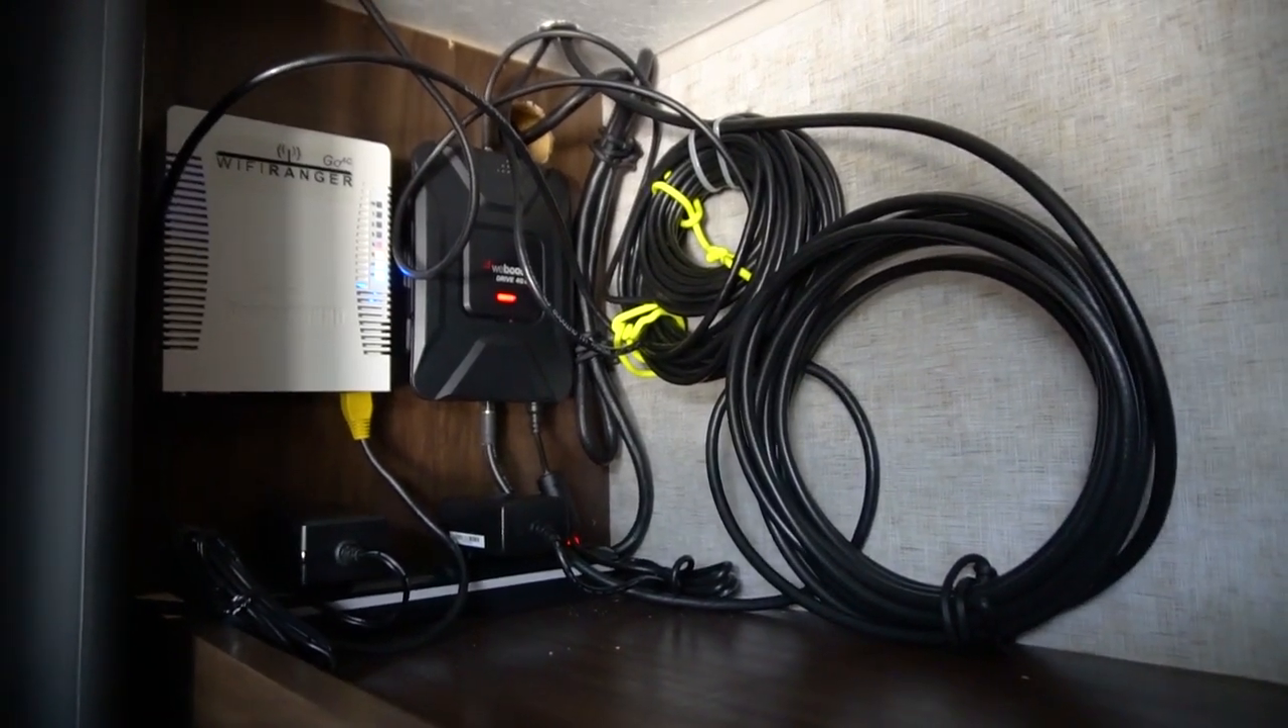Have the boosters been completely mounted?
Yes.